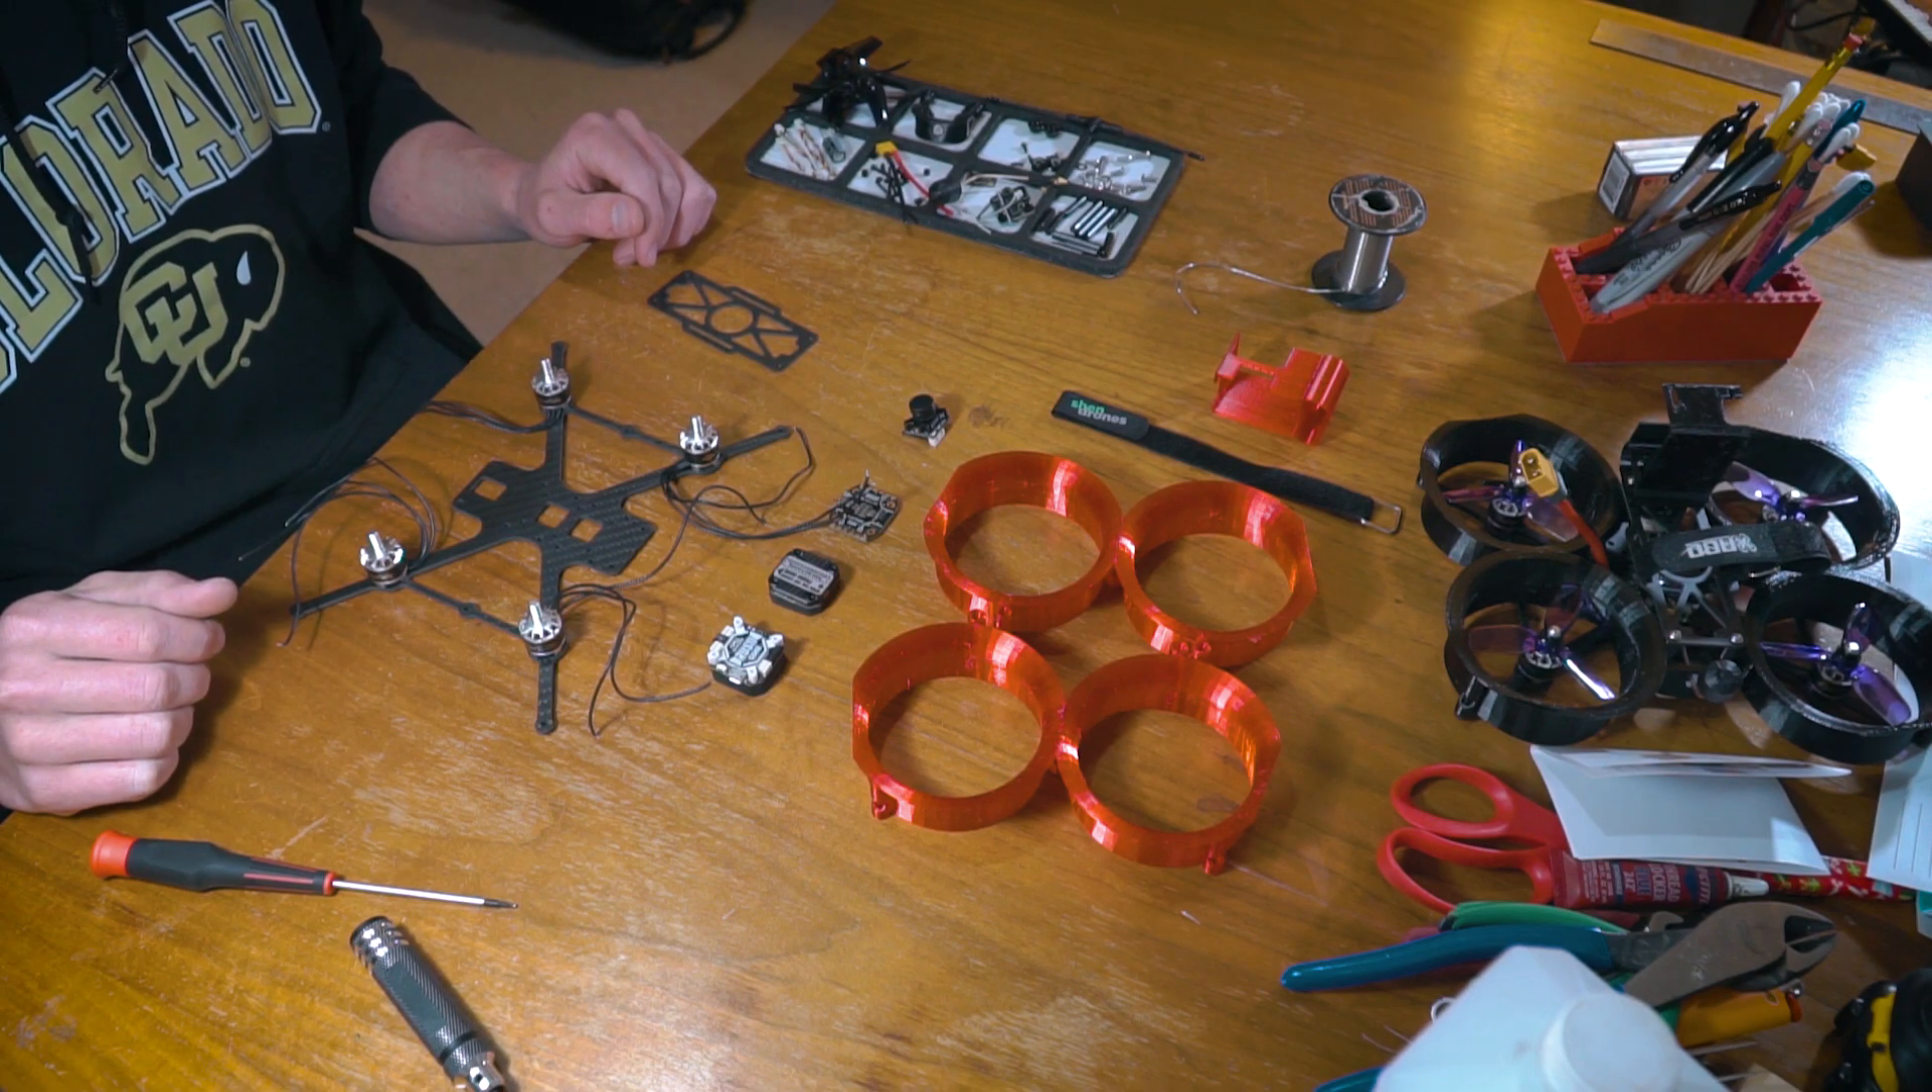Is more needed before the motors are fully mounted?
No.